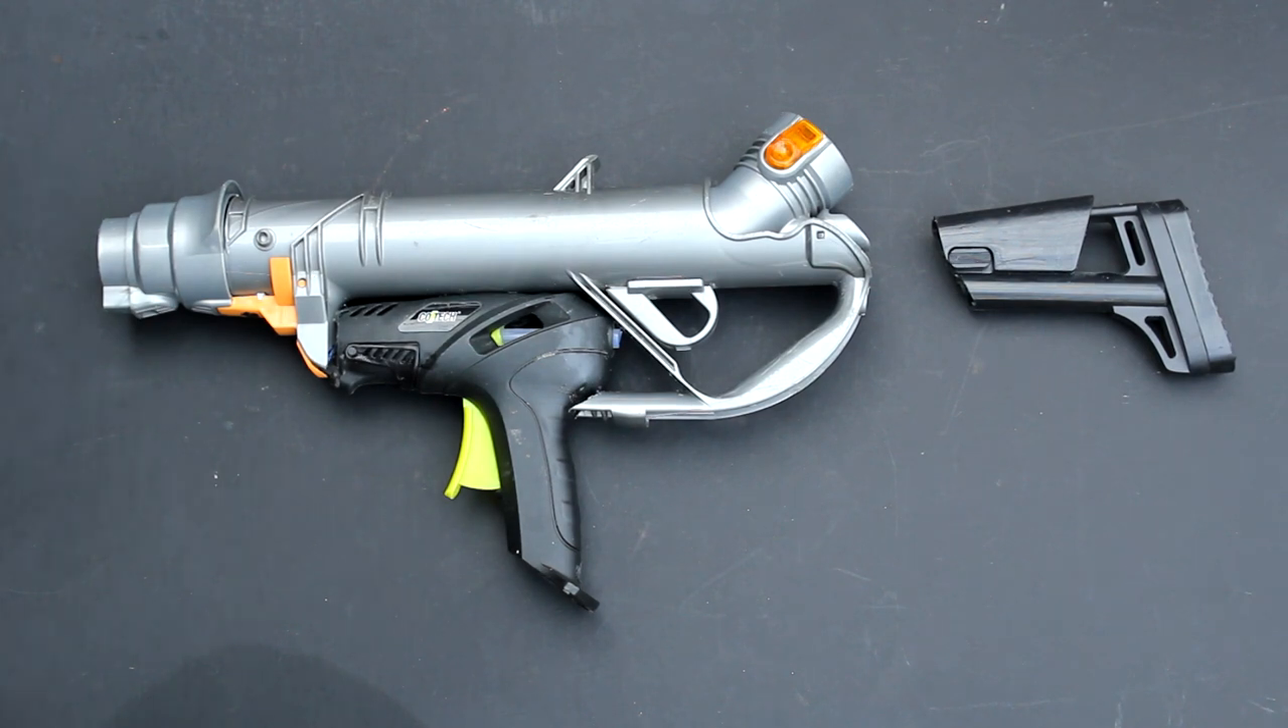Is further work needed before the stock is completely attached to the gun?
Yes.